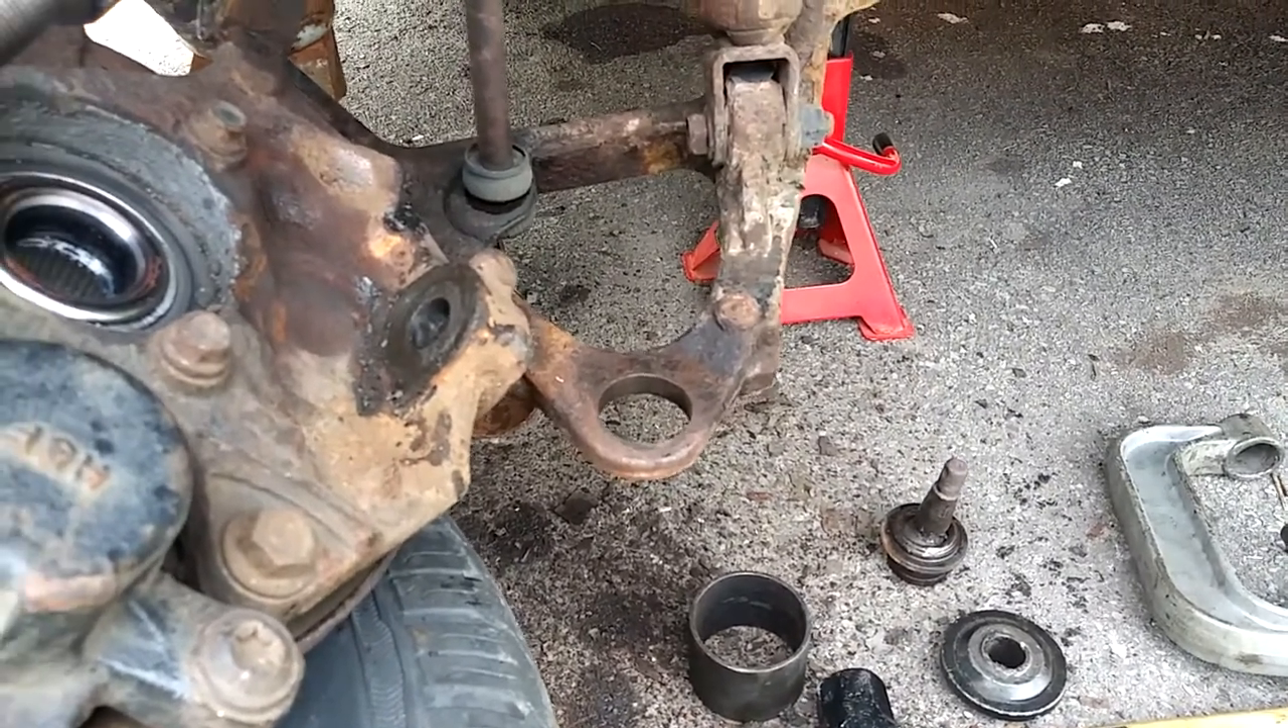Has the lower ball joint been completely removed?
Yes.